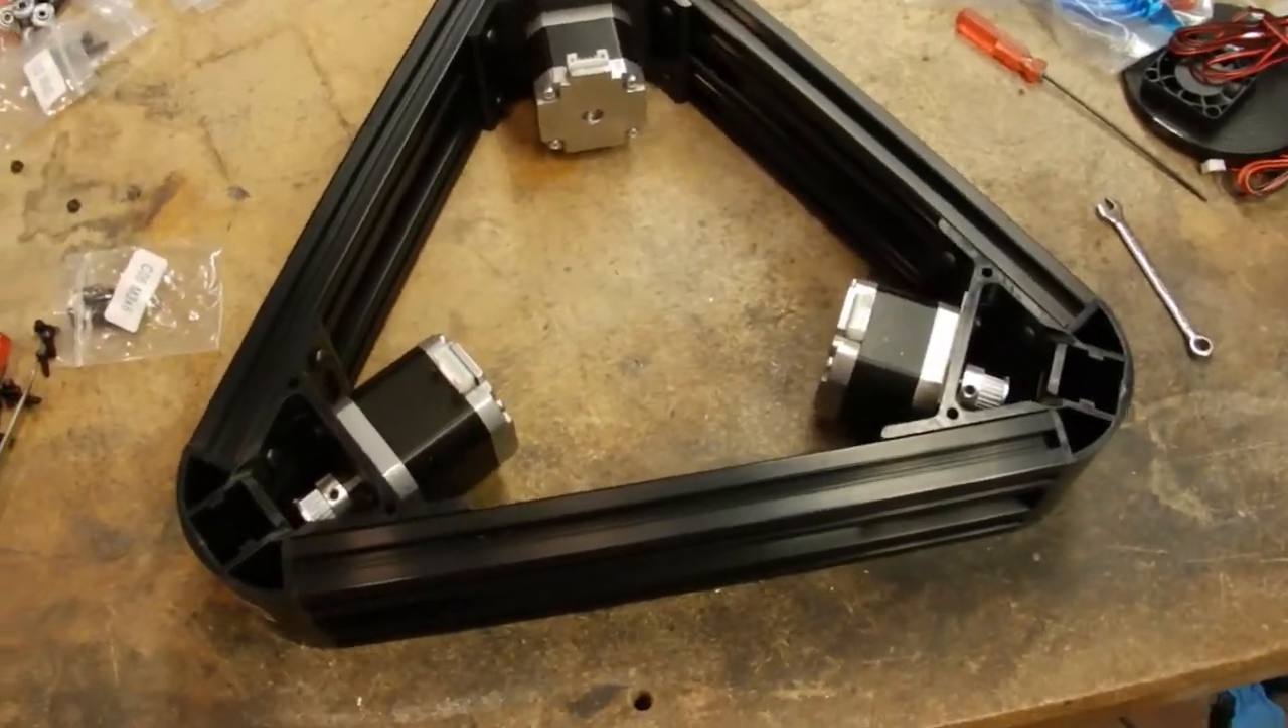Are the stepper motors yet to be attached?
No.